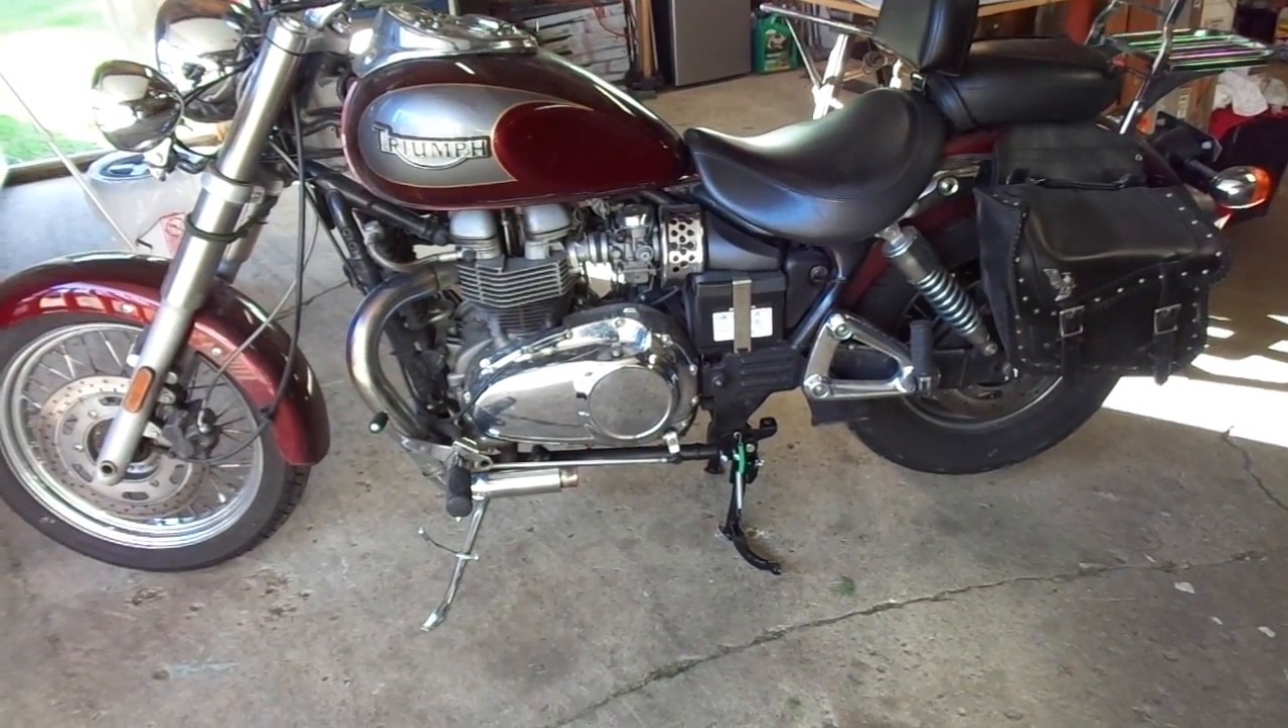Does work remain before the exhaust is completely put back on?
Yes.